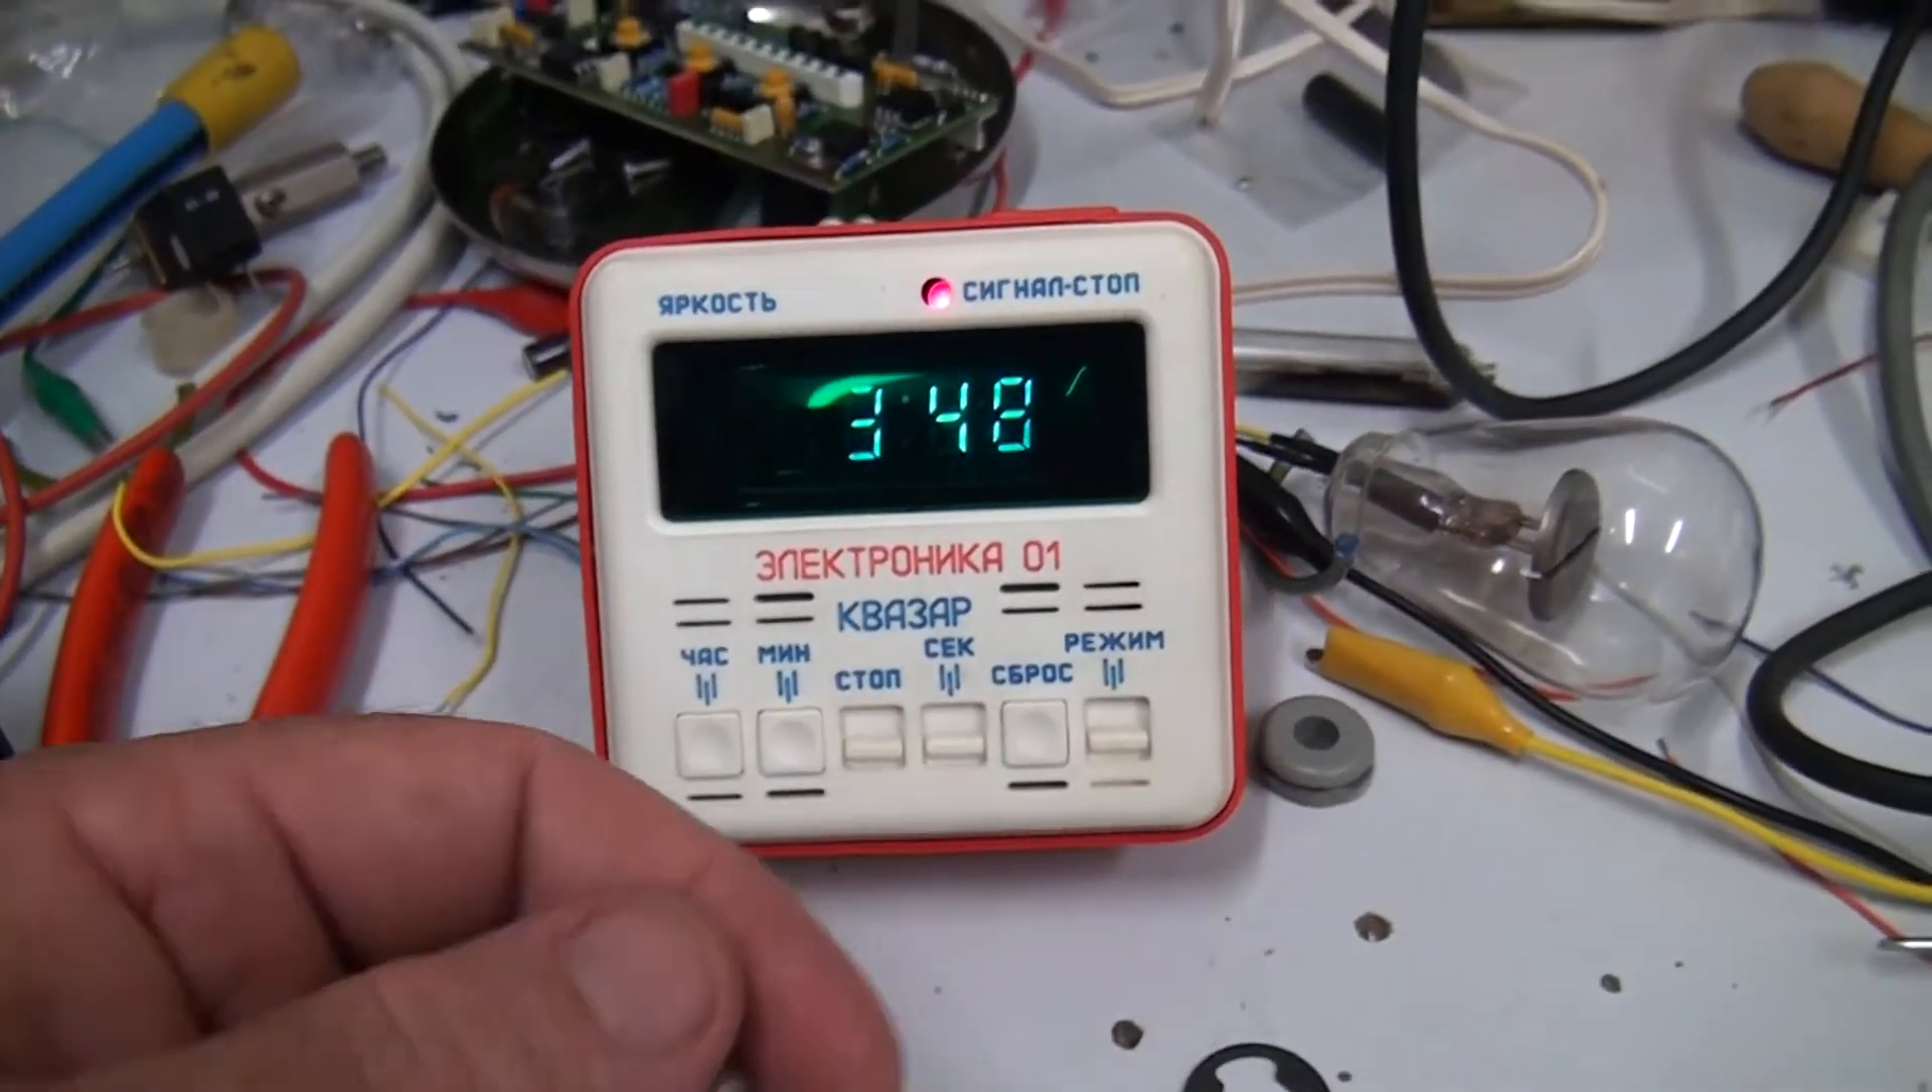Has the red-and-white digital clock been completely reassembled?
Yes.